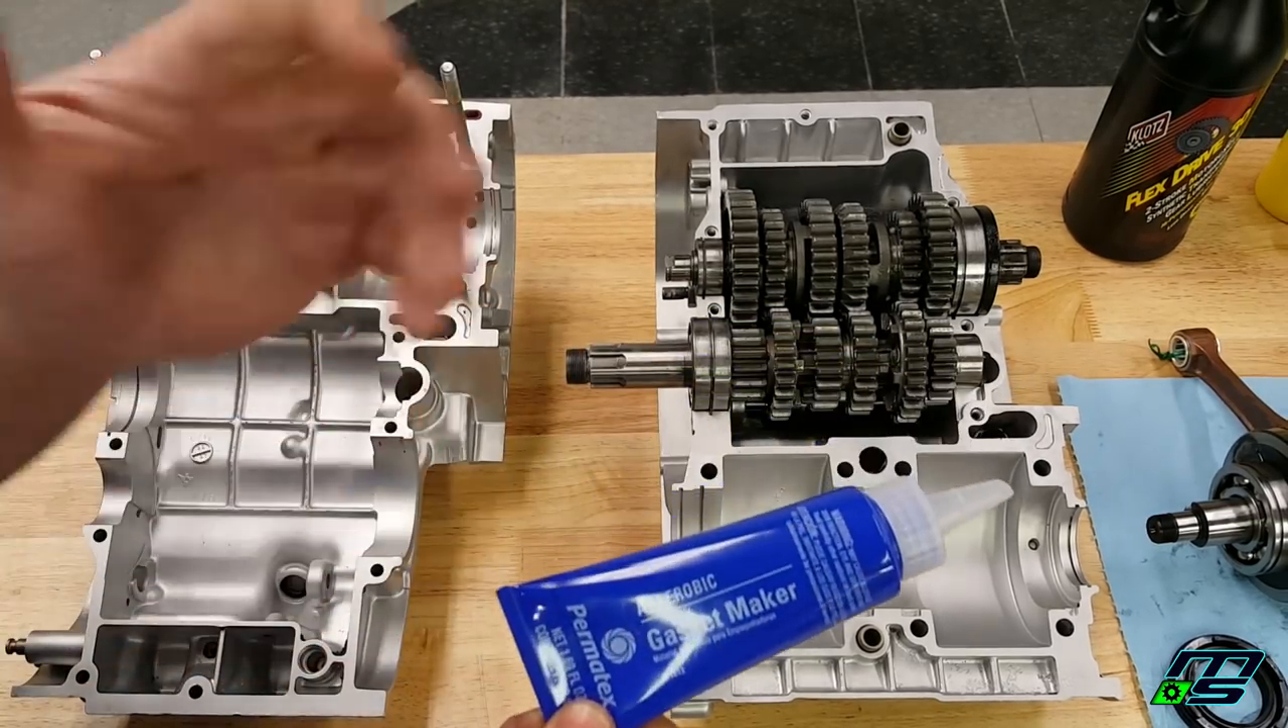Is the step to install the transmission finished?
Yes.